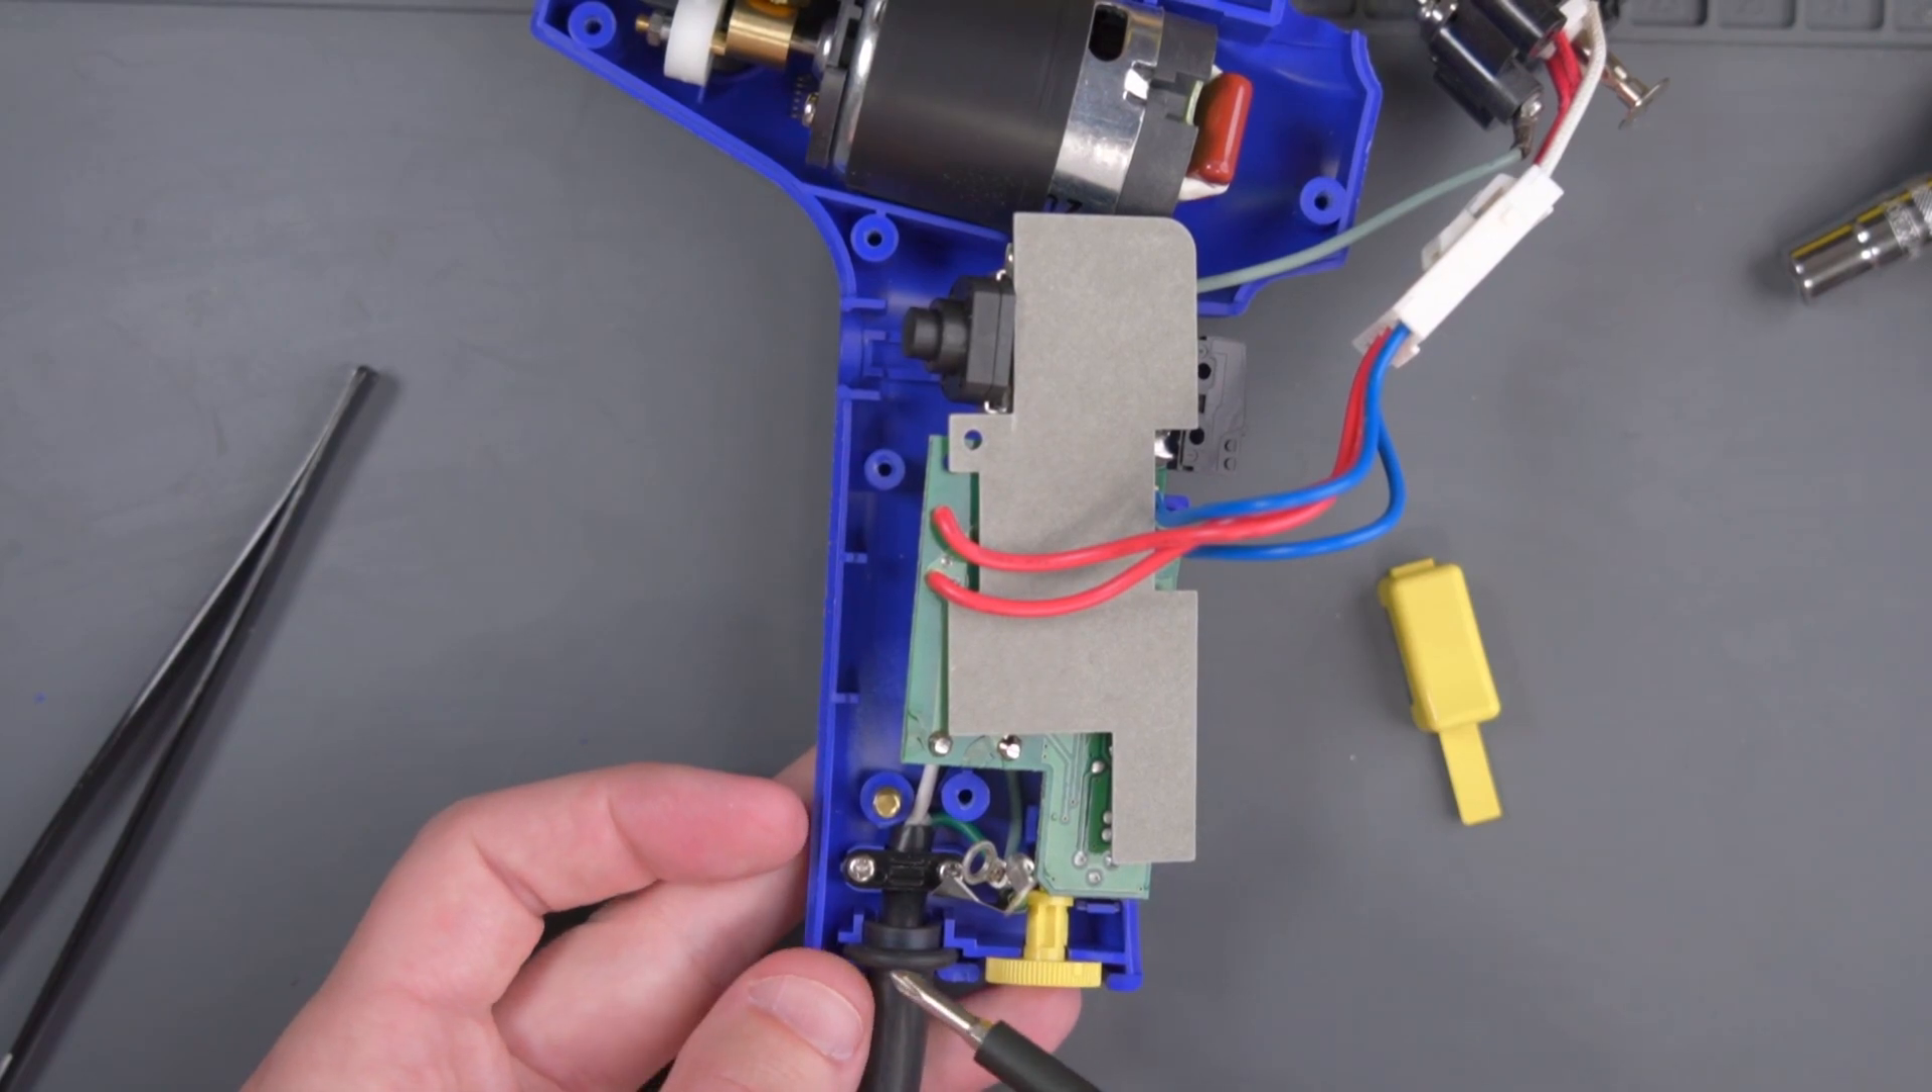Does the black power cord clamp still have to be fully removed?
Yes.